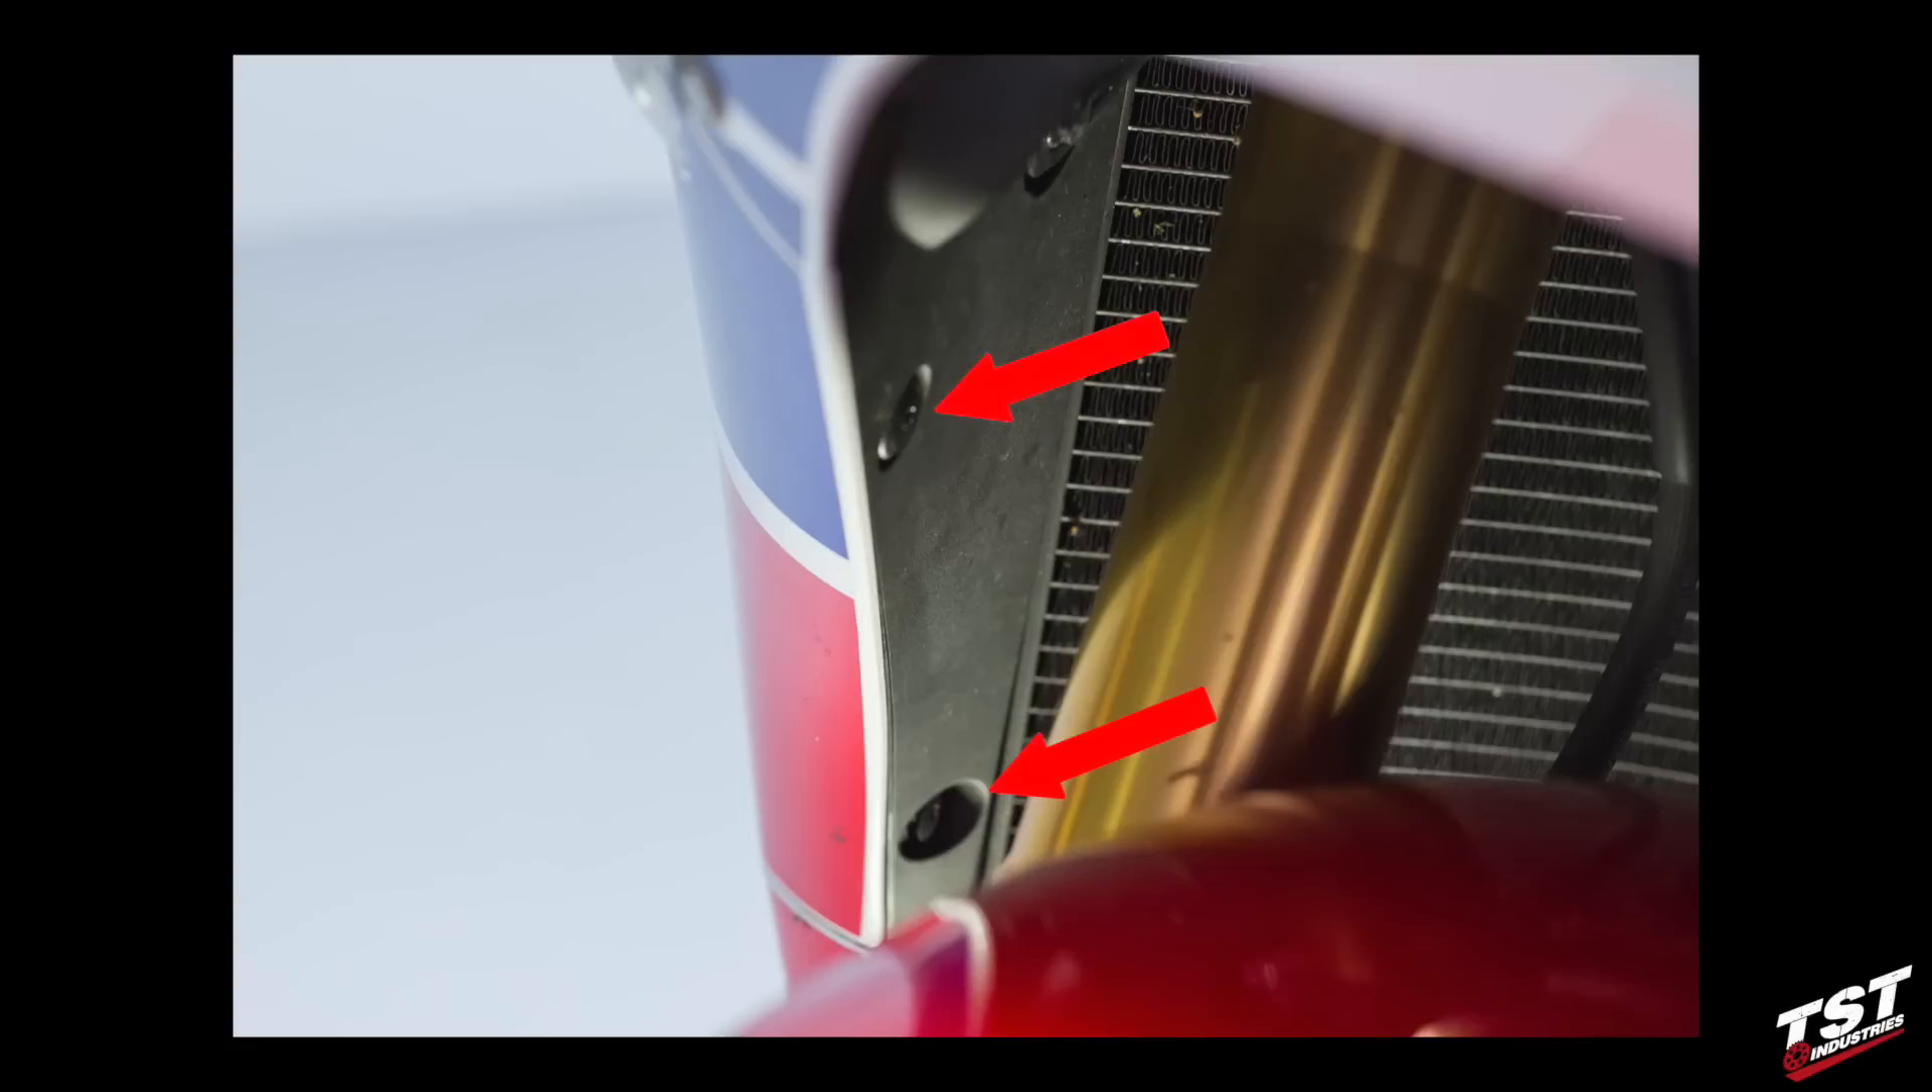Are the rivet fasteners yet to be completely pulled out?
Yes.